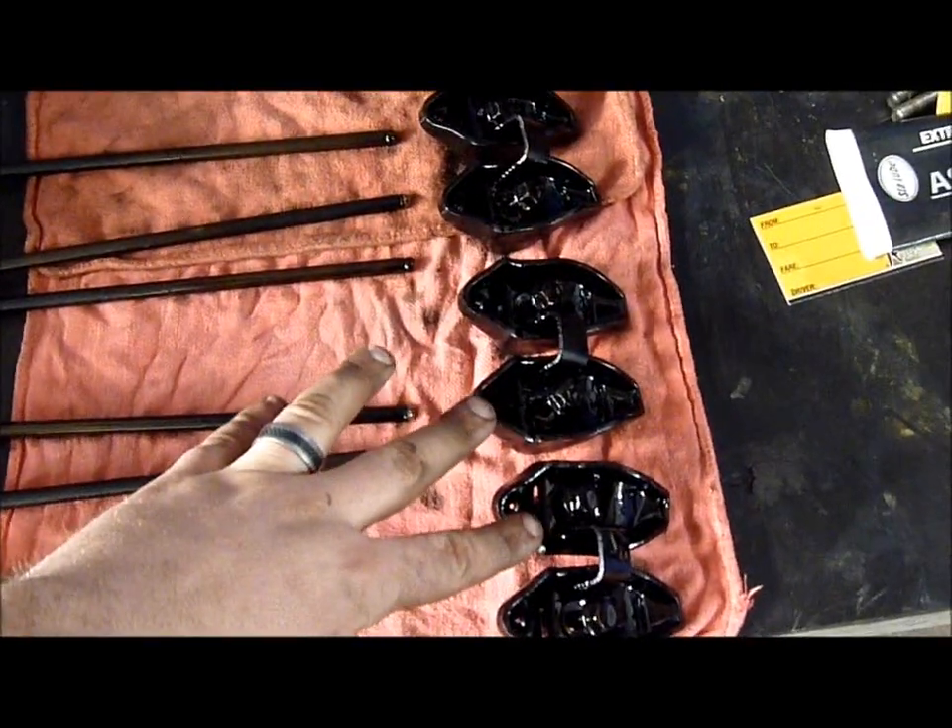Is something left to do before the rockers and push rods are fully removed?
No.